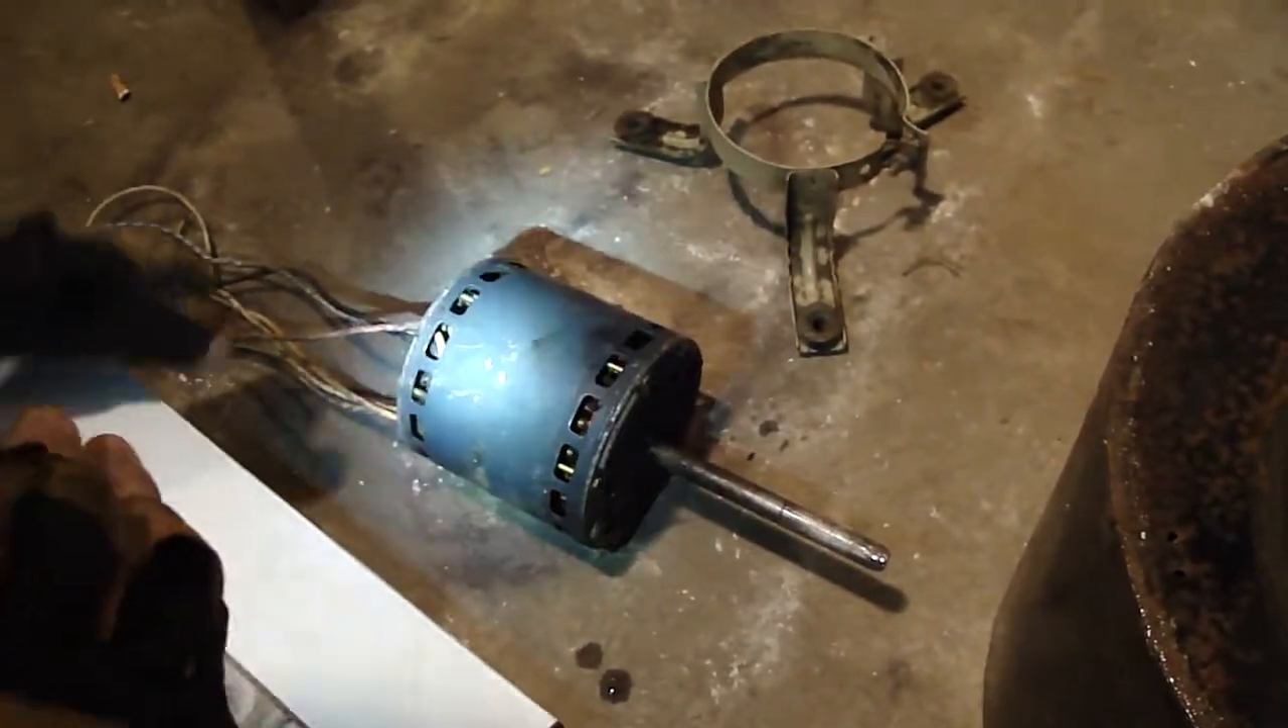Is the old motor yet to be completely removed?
No.